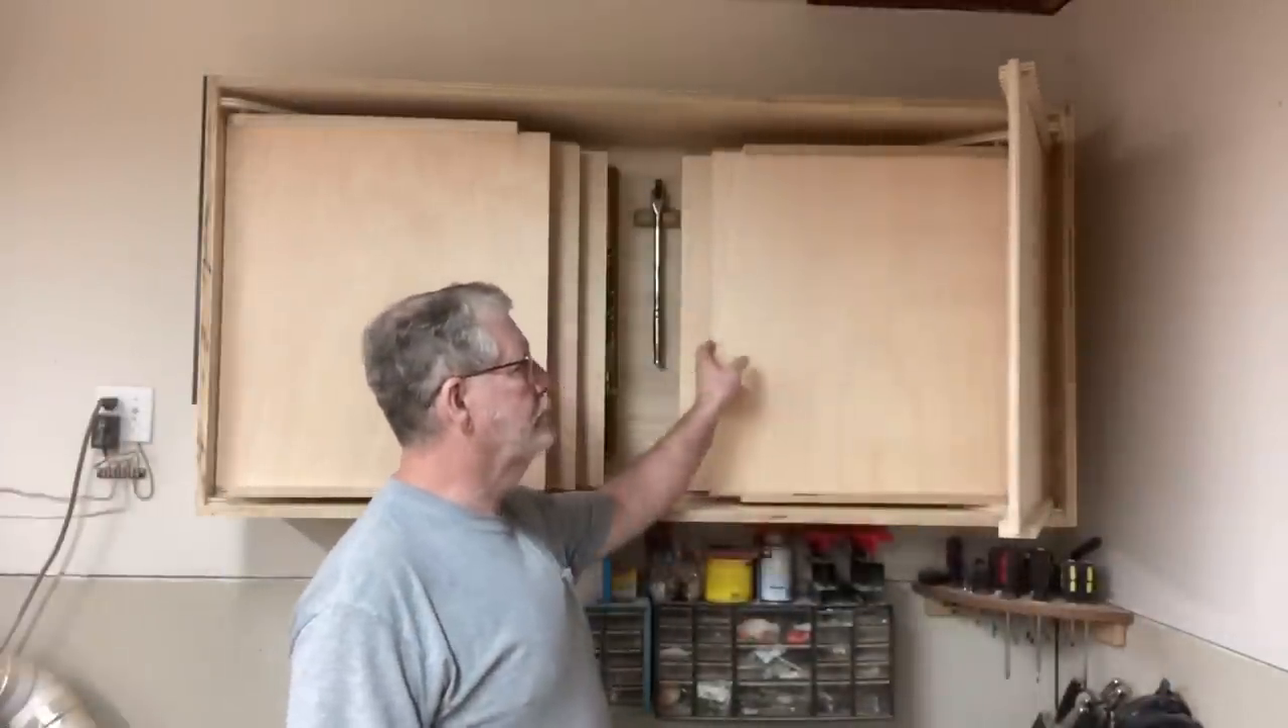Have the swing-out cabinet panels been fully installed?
Yes.